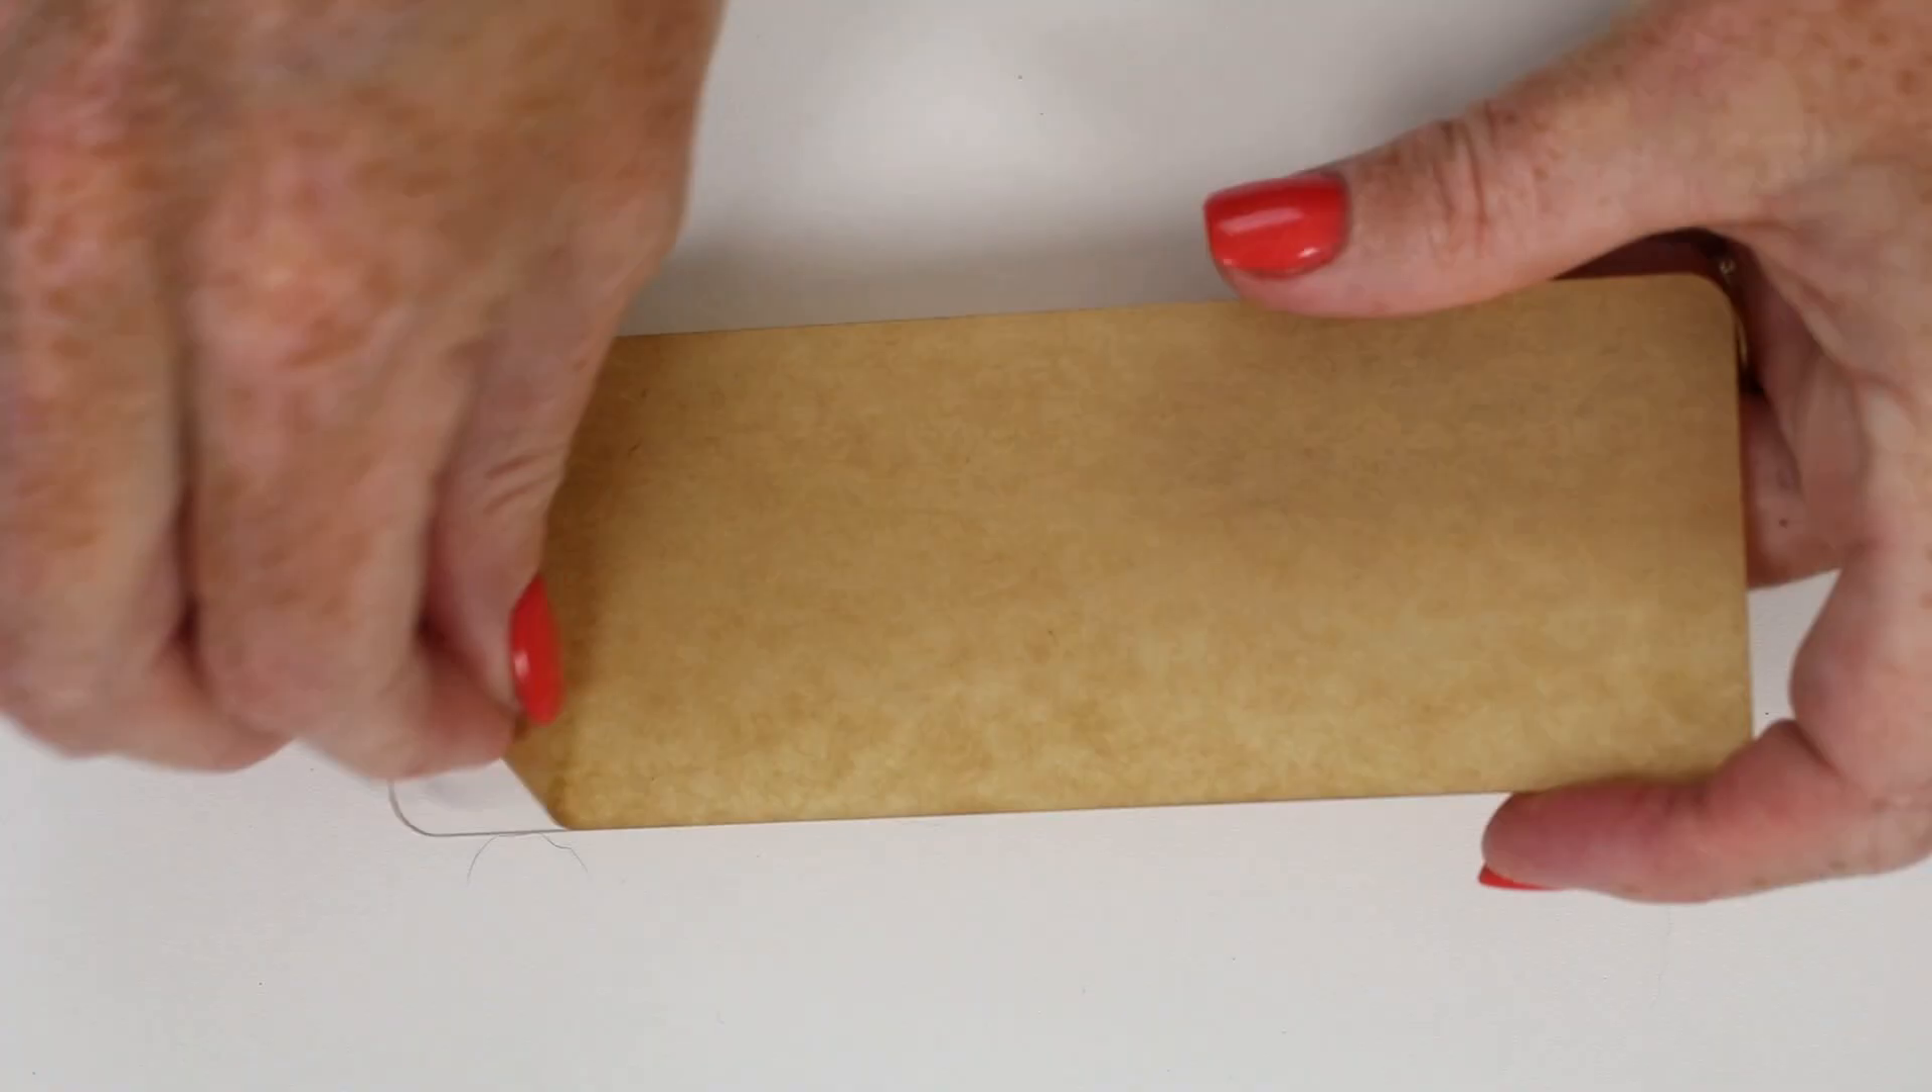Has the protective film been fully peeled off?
No.